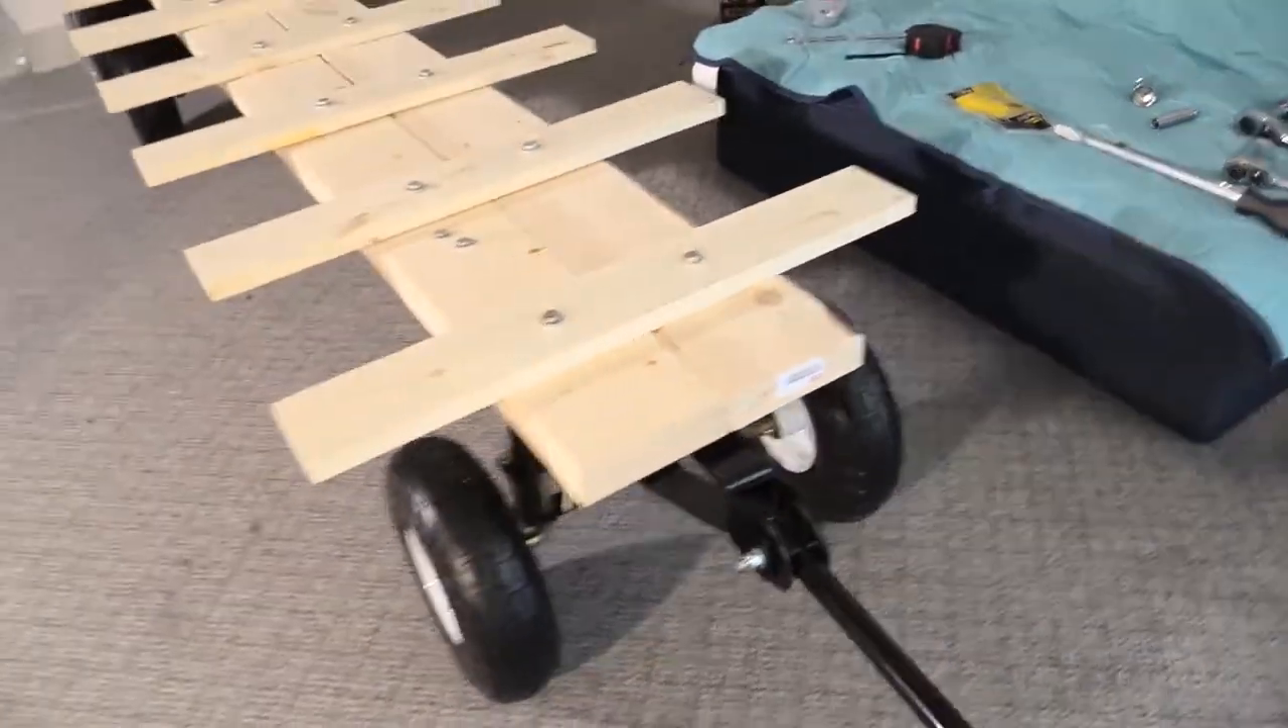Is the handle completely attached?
Yes.